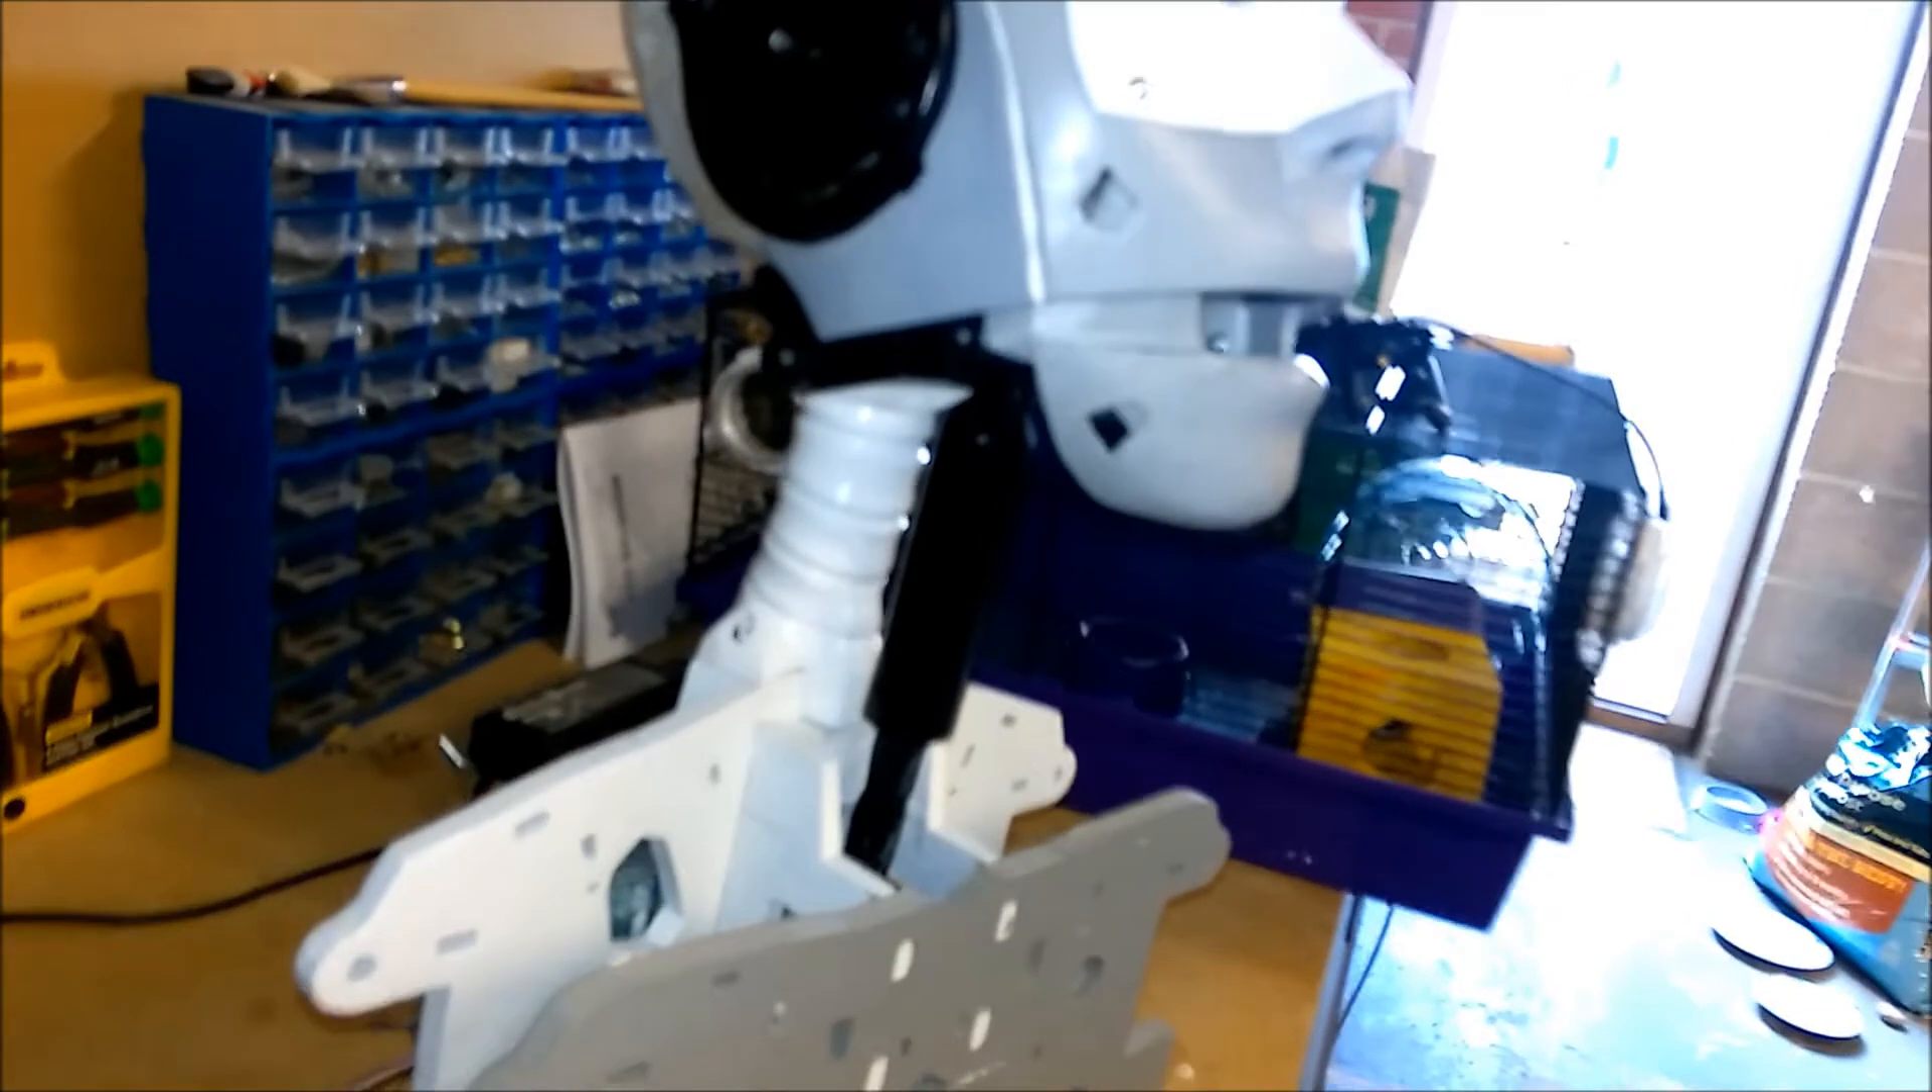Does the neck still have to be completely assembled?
No.